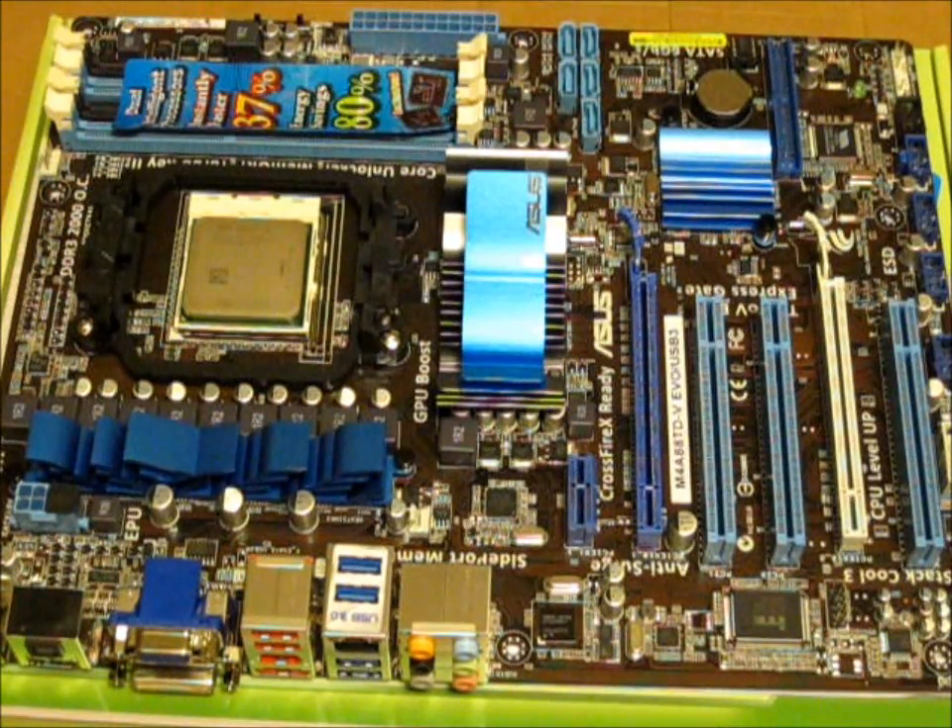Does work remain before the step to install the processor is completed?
No.